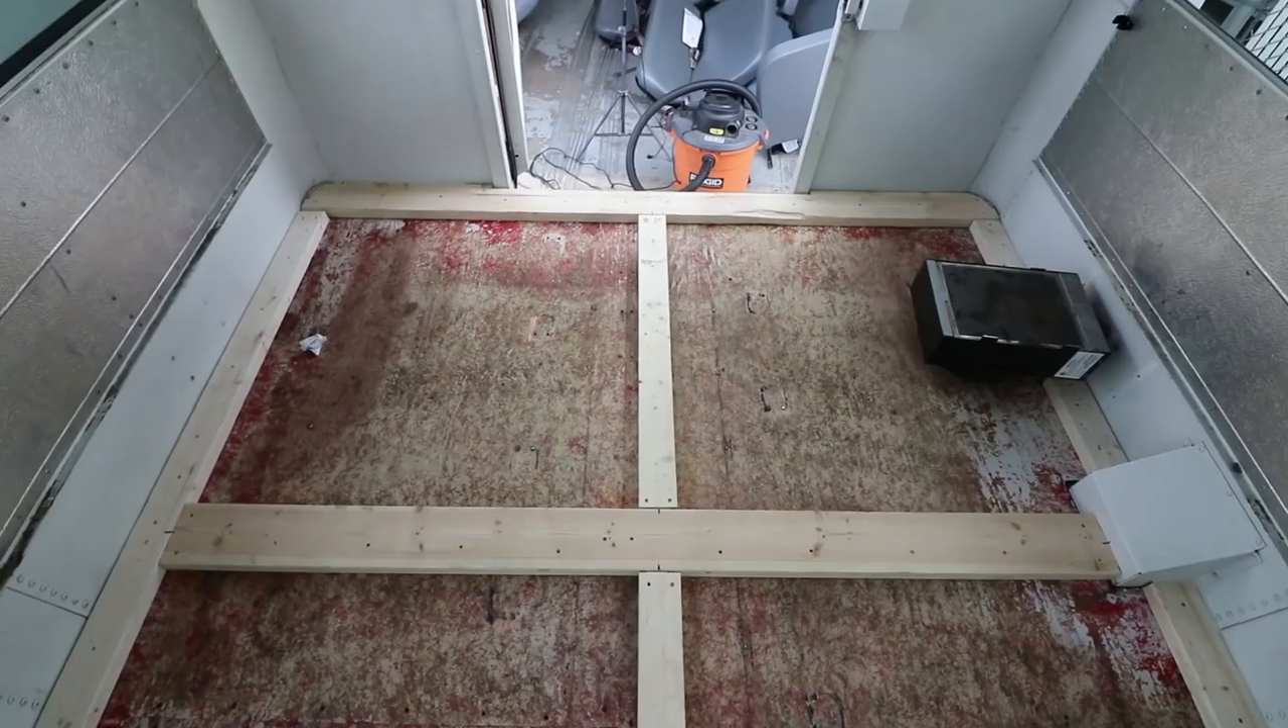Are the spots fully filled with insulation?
No.